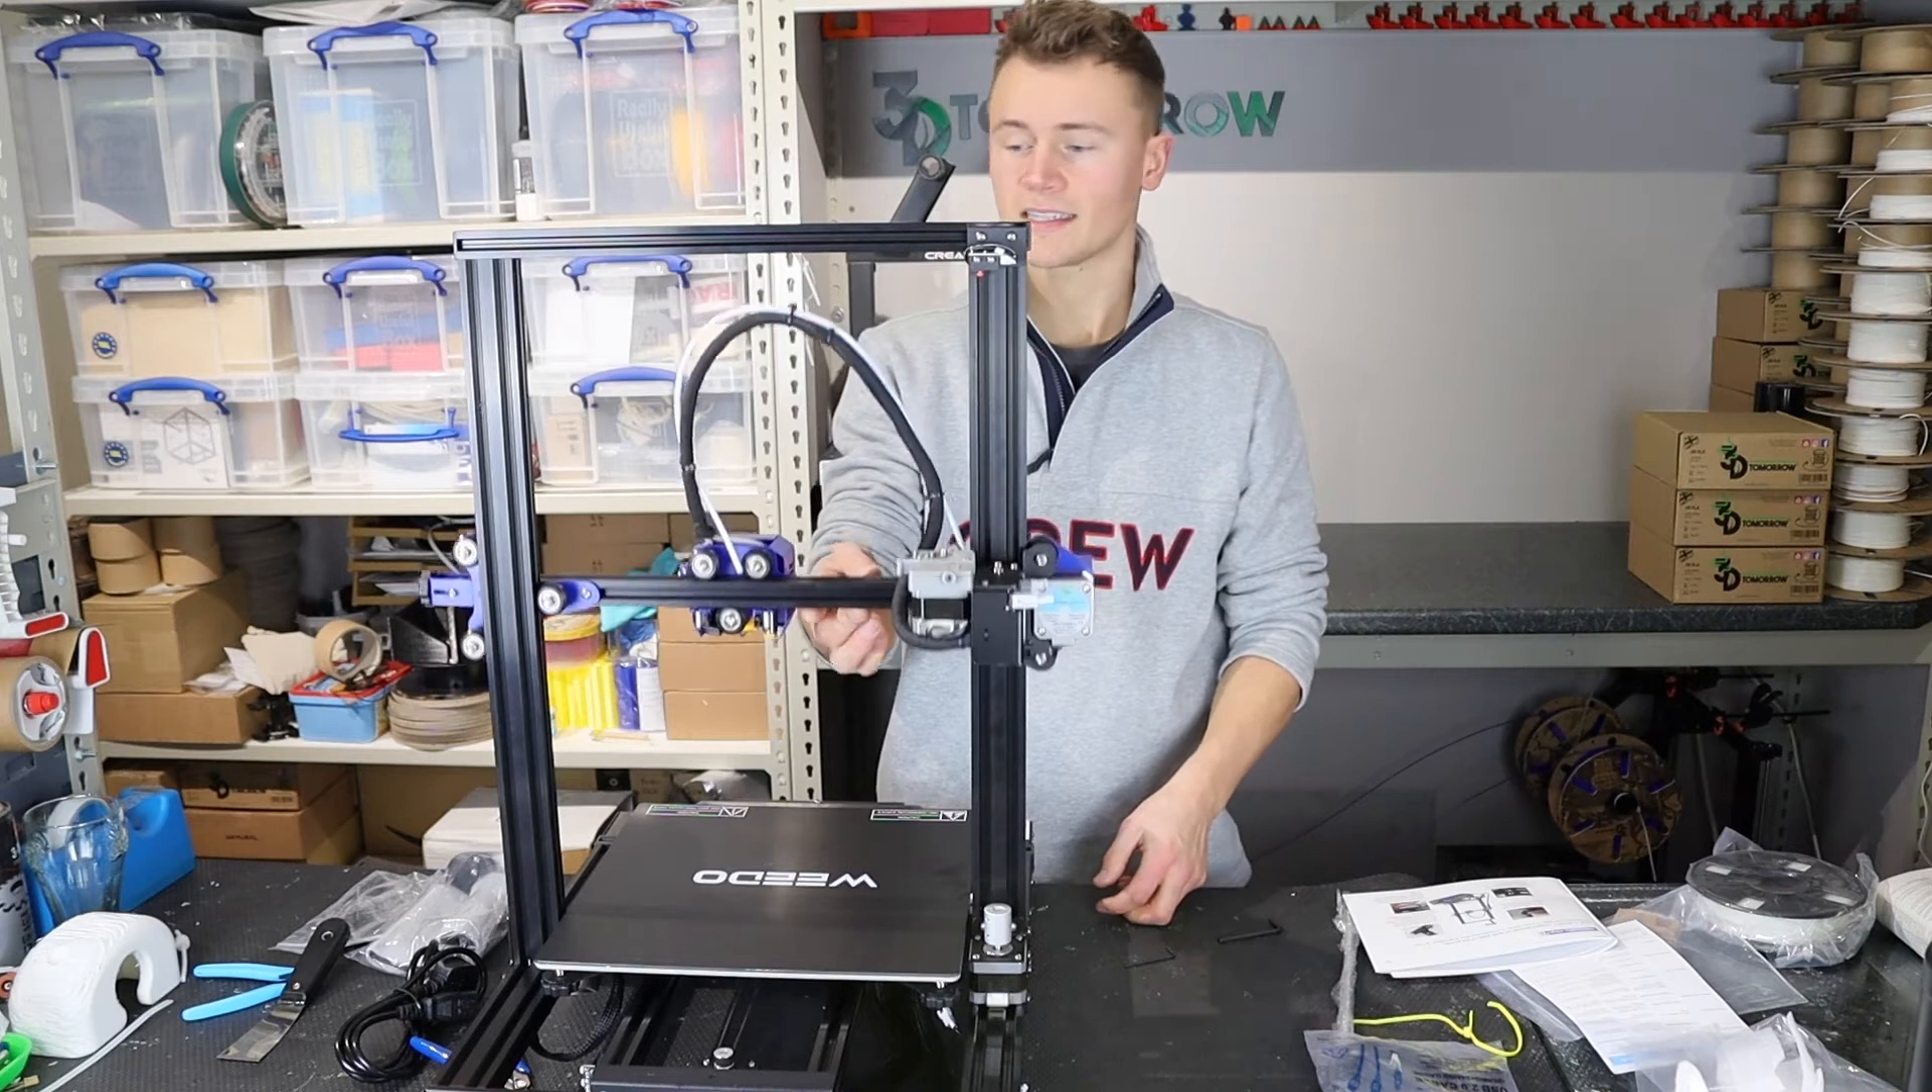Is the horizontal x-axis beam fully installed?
Yes.